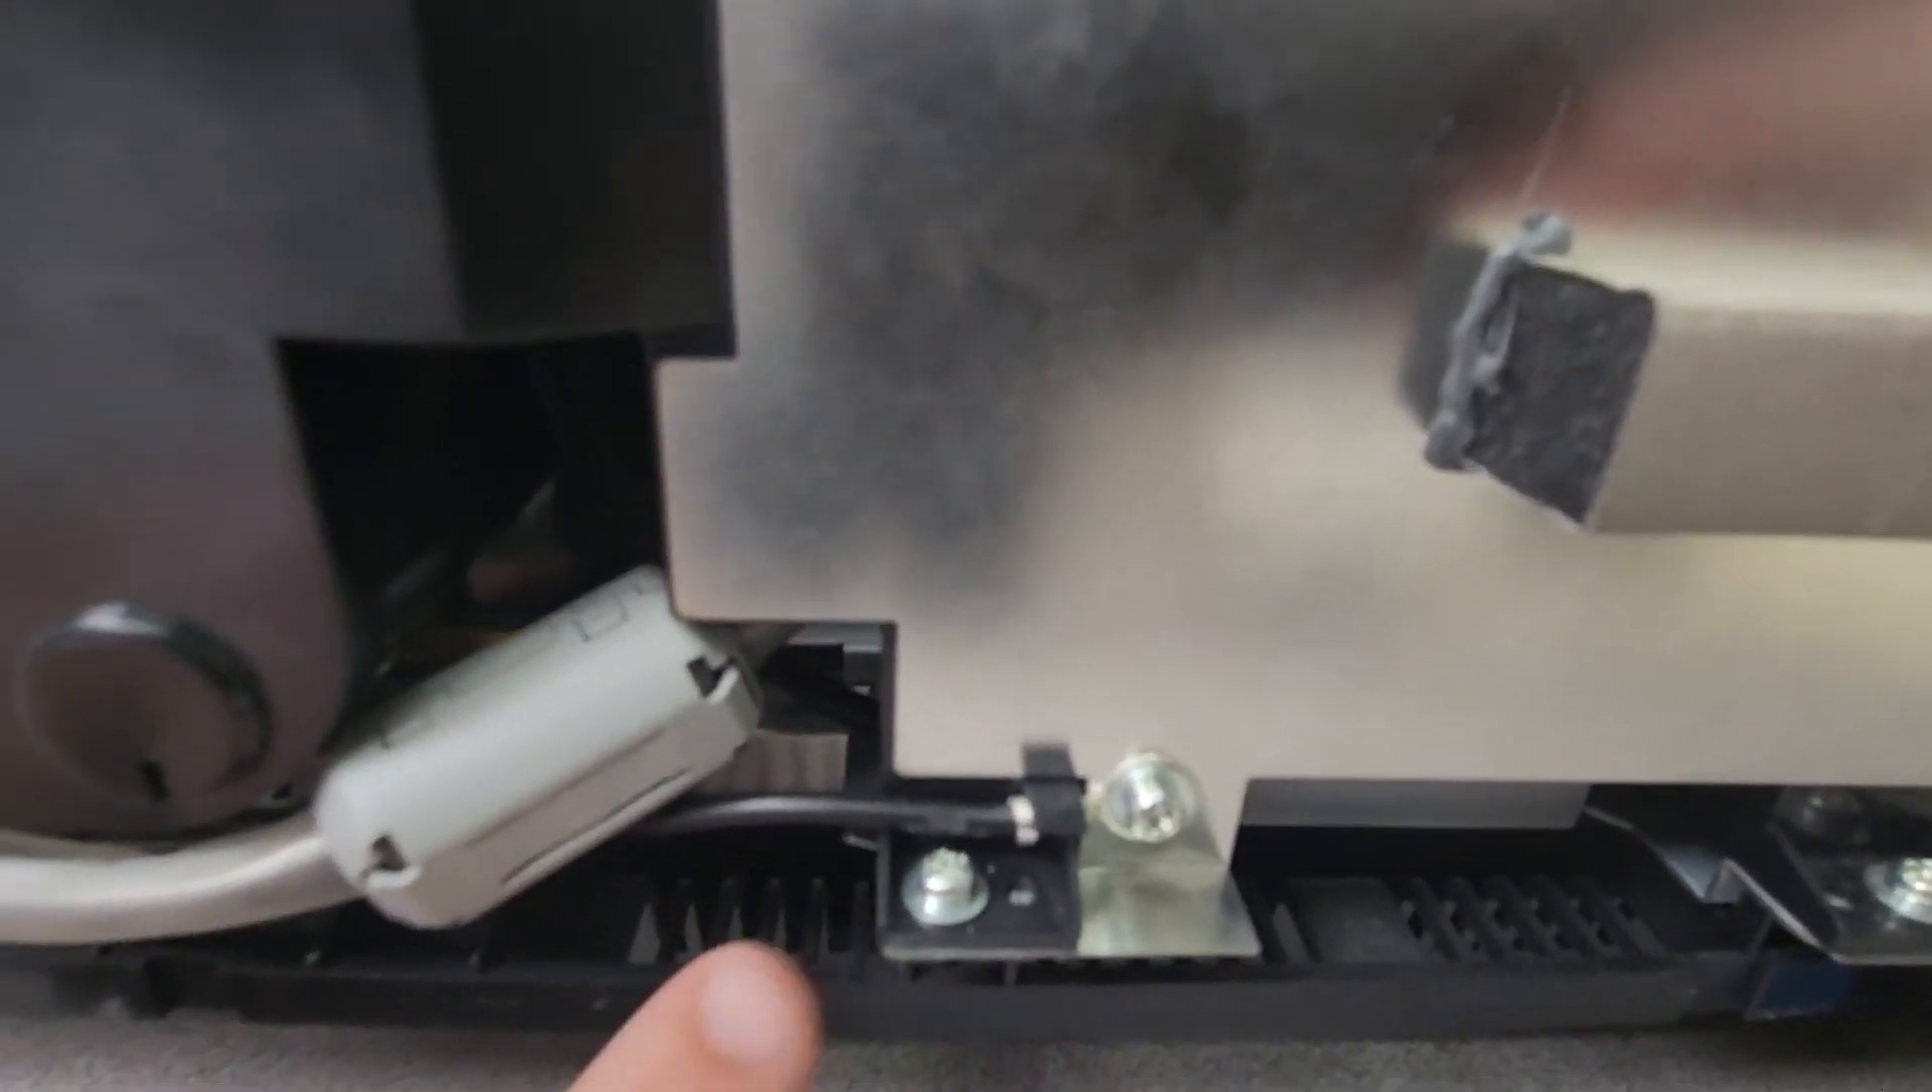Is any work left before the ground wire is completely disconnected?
Yes.